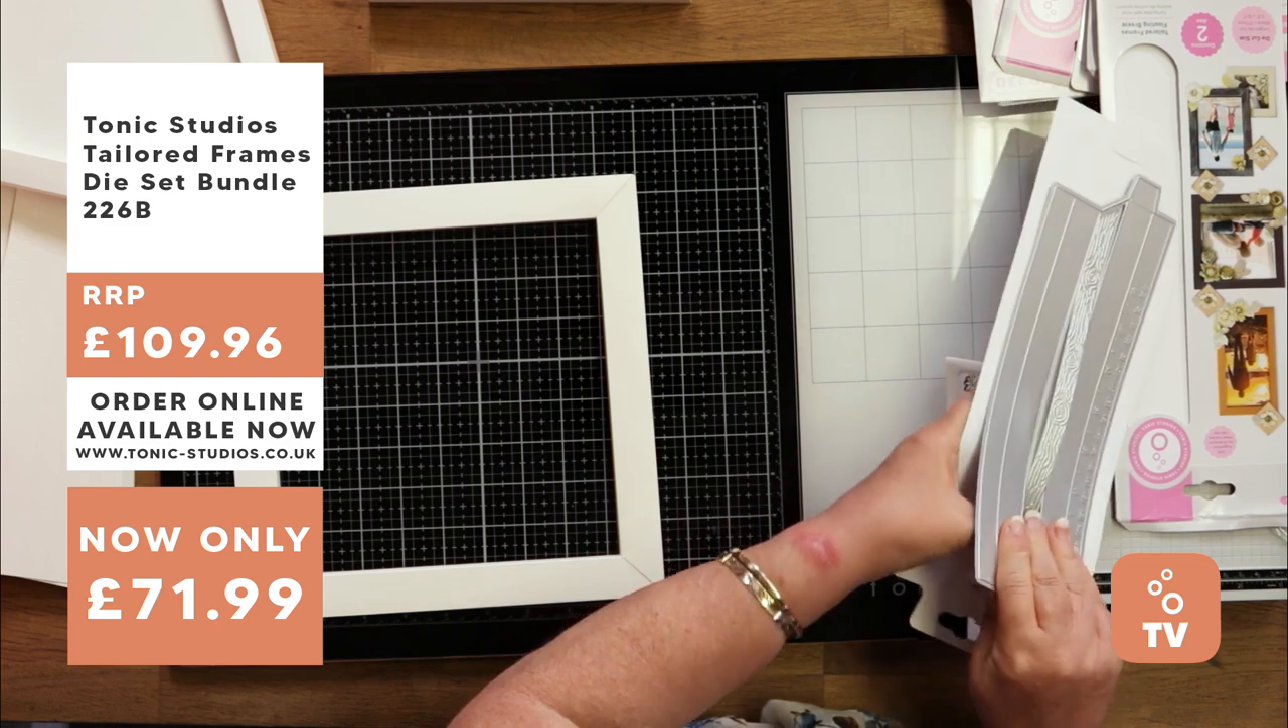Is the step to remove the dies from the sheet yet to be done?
Yes.